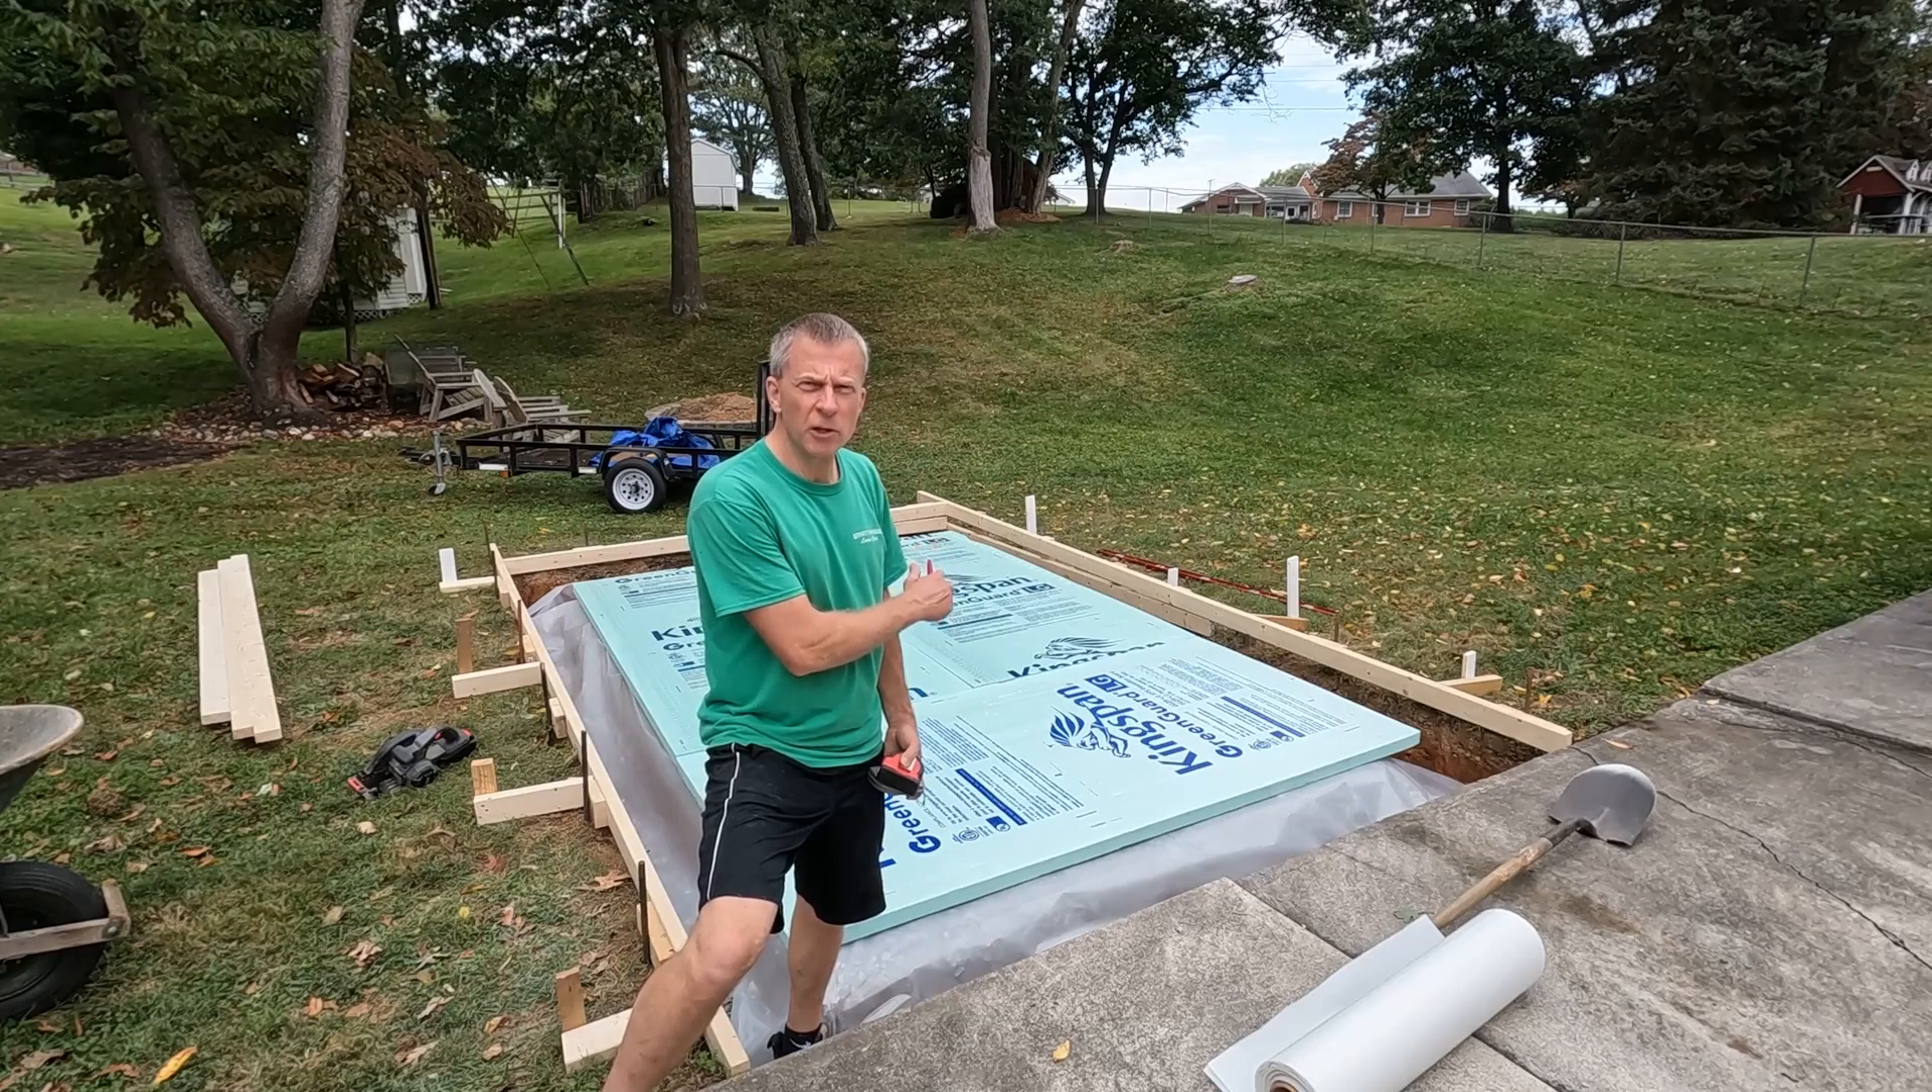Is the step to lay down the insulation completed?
Yes.